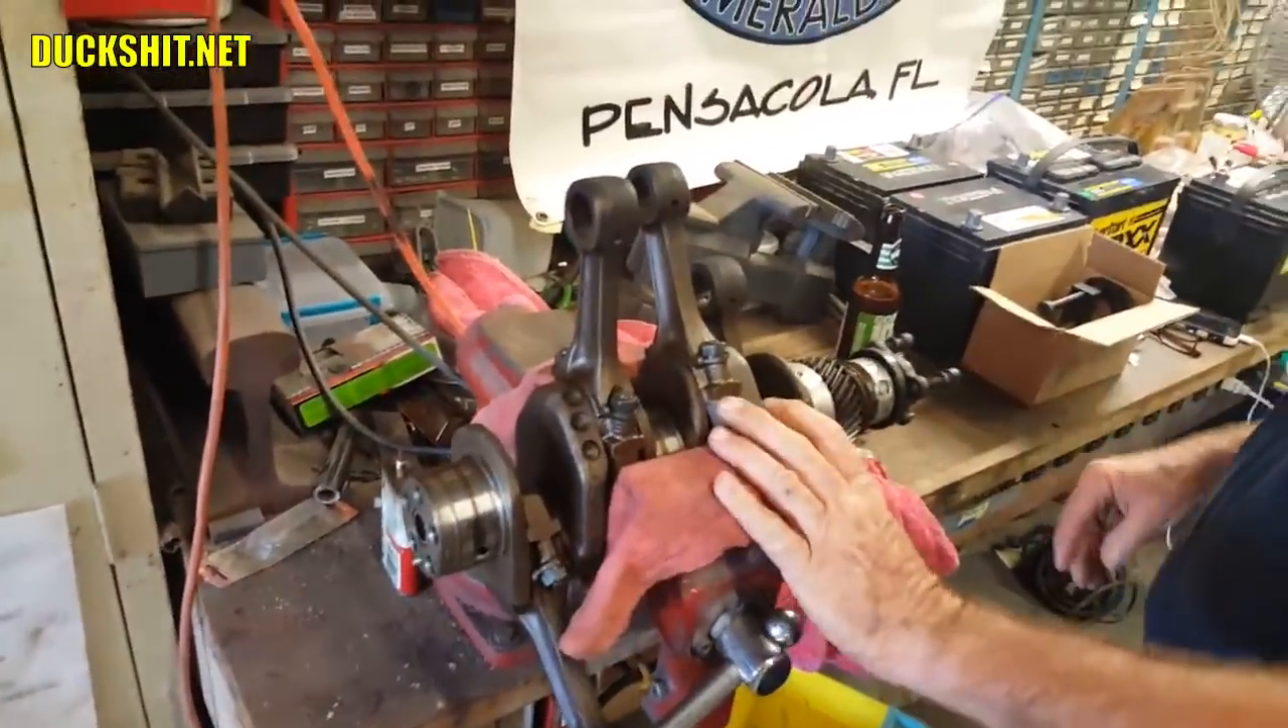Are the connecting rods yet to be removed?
Yes.